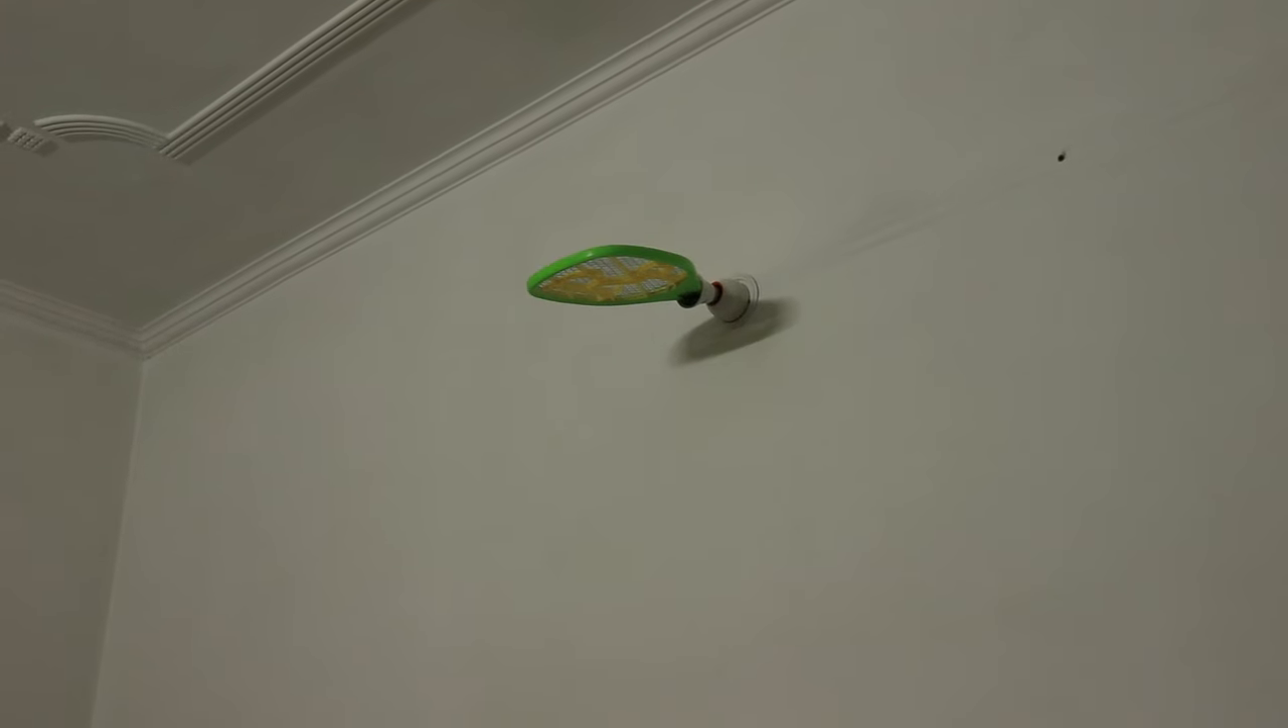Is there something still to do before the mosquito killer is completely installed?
No.